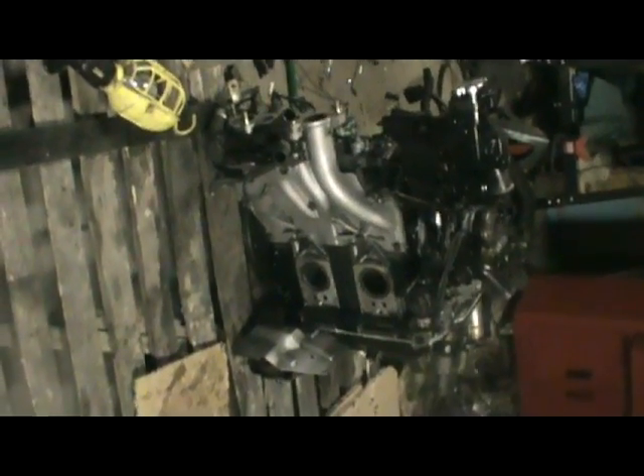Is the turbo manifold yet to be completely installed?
Yes.